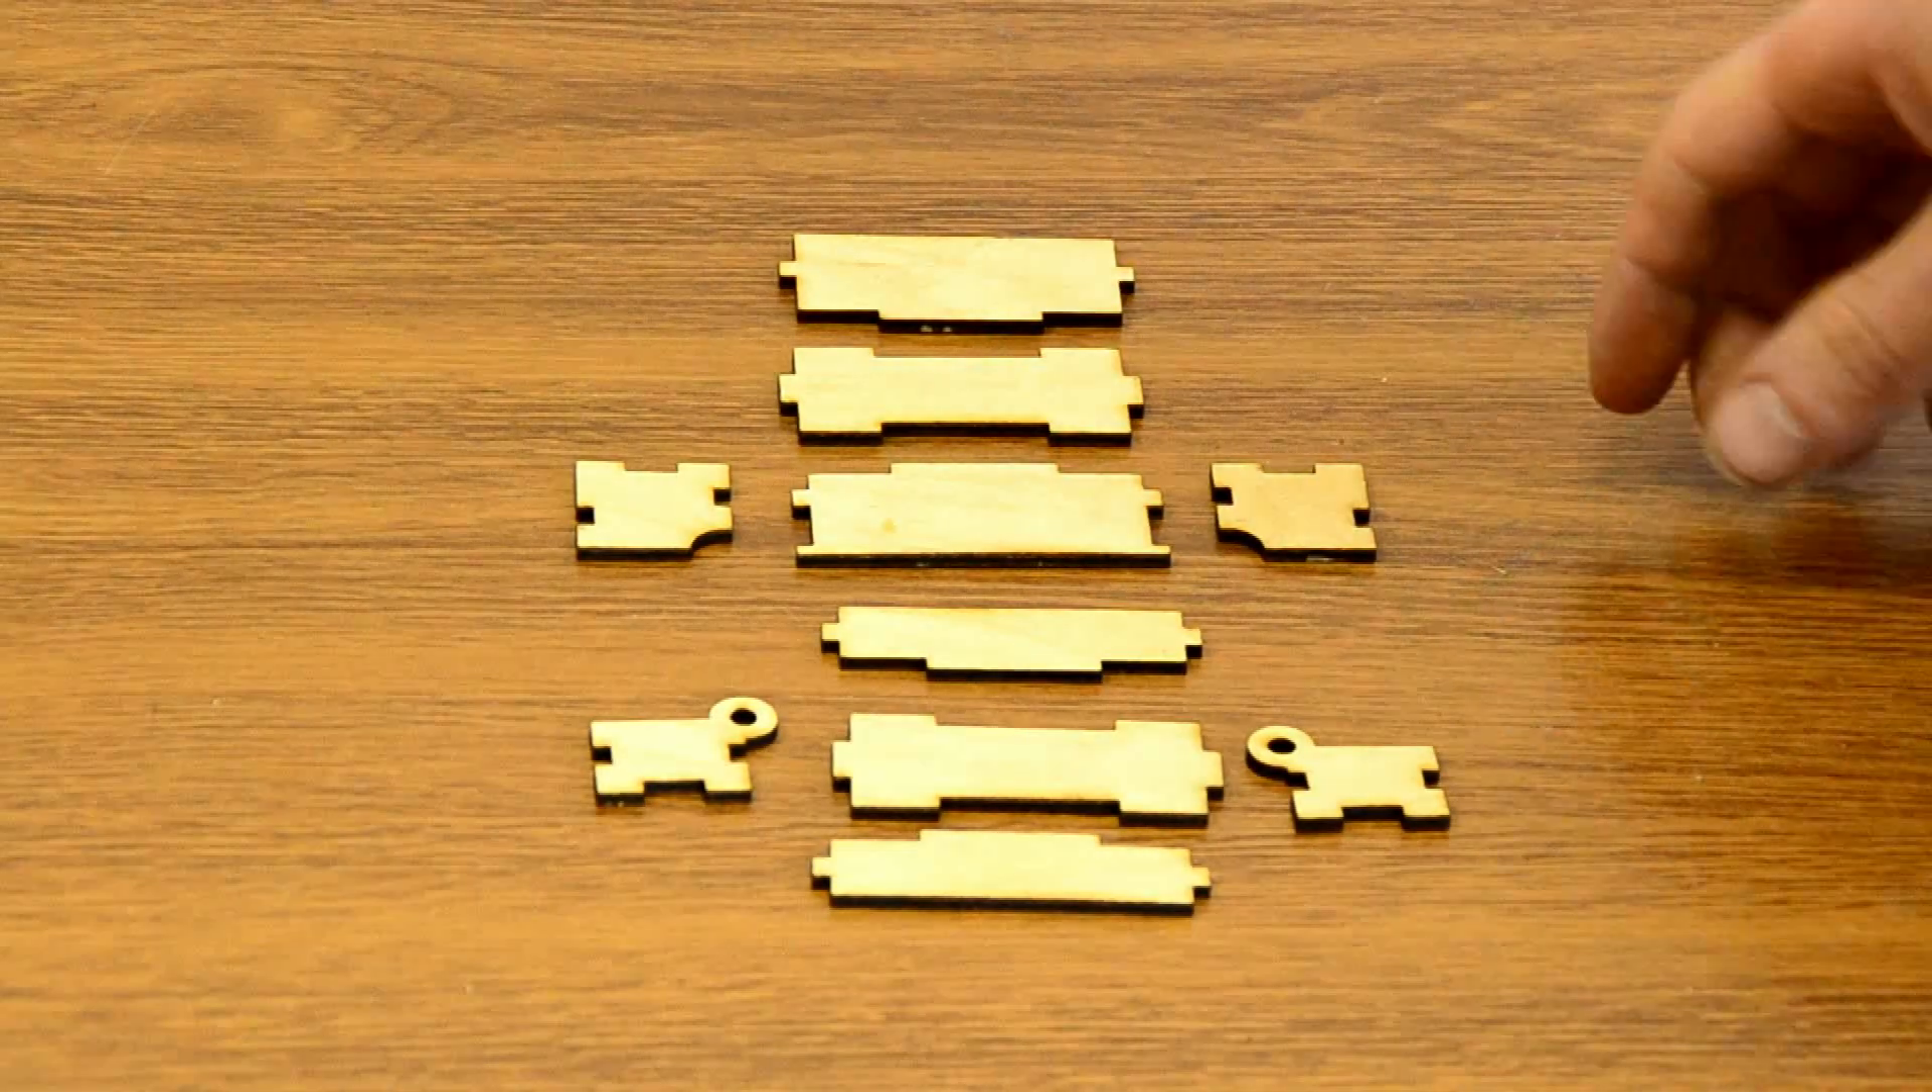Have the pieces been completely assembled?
No.